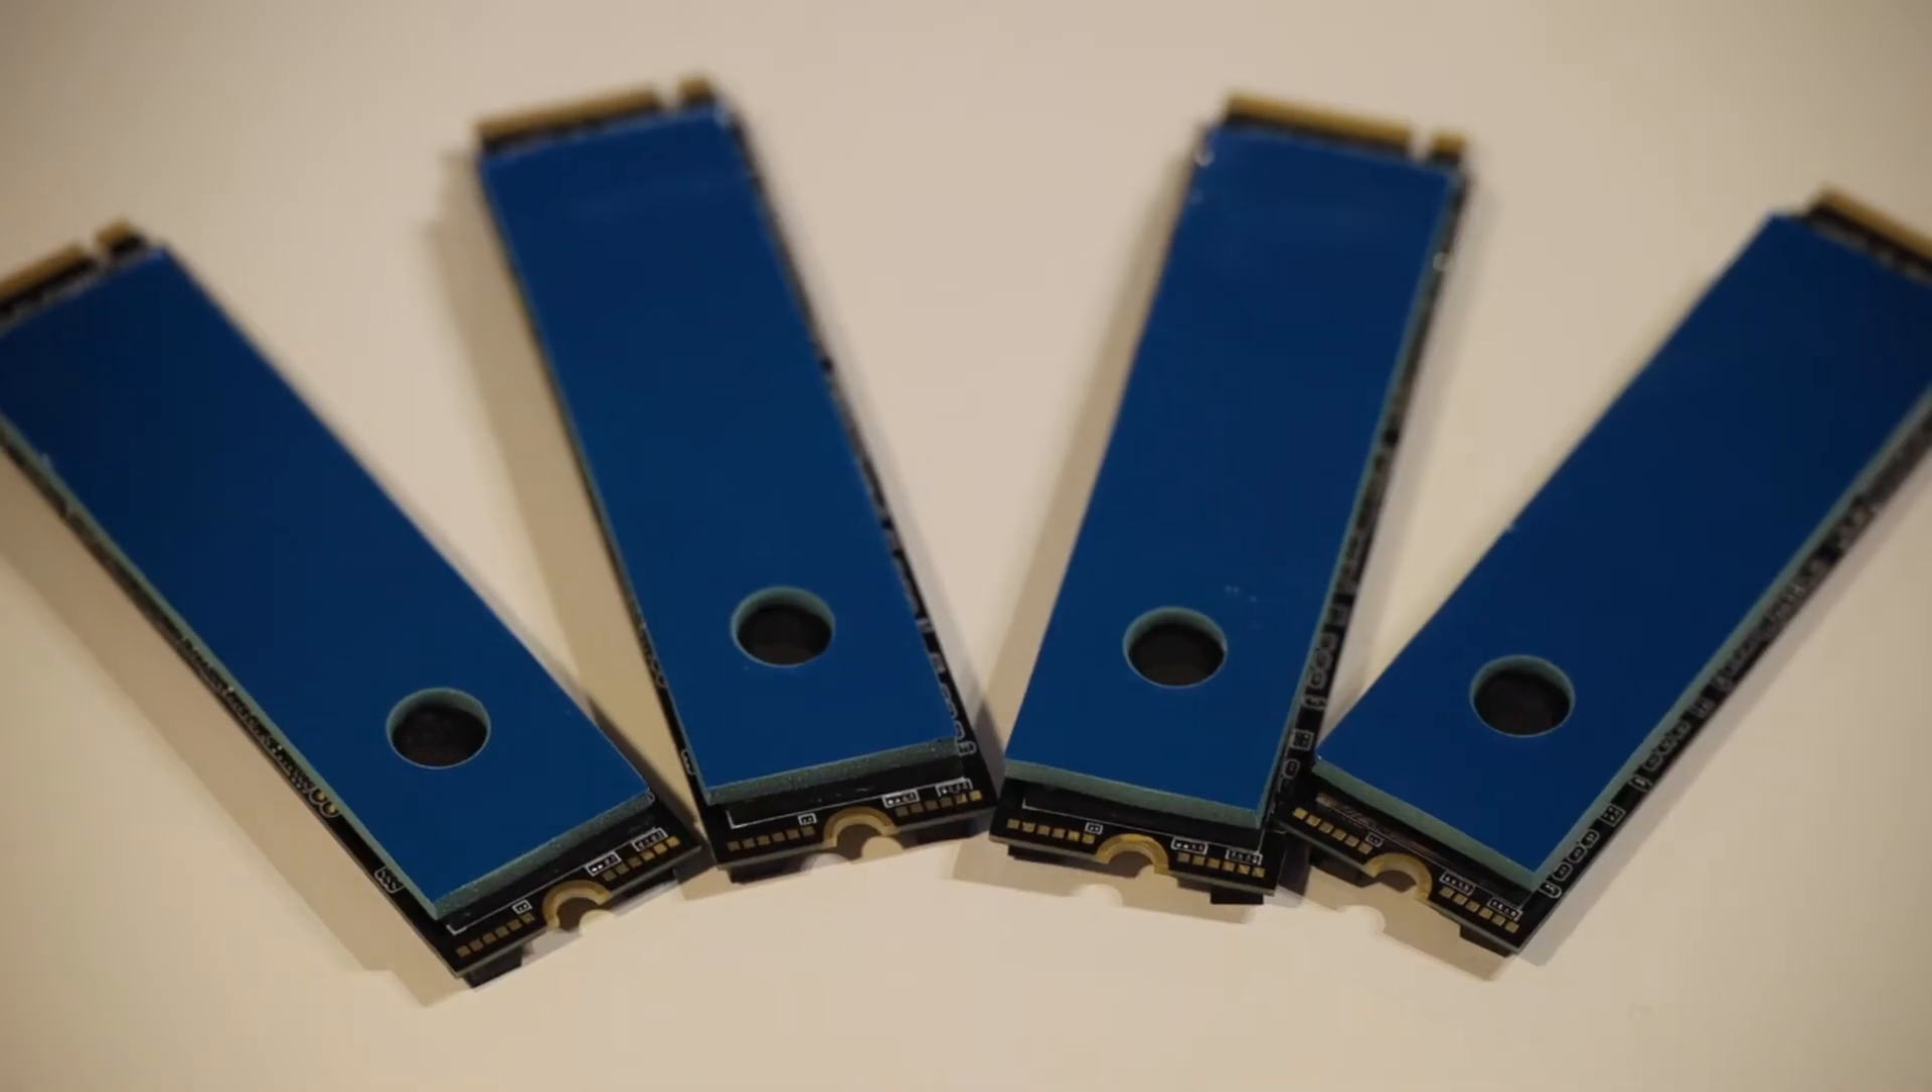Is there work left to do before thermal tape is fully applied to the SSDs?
No.